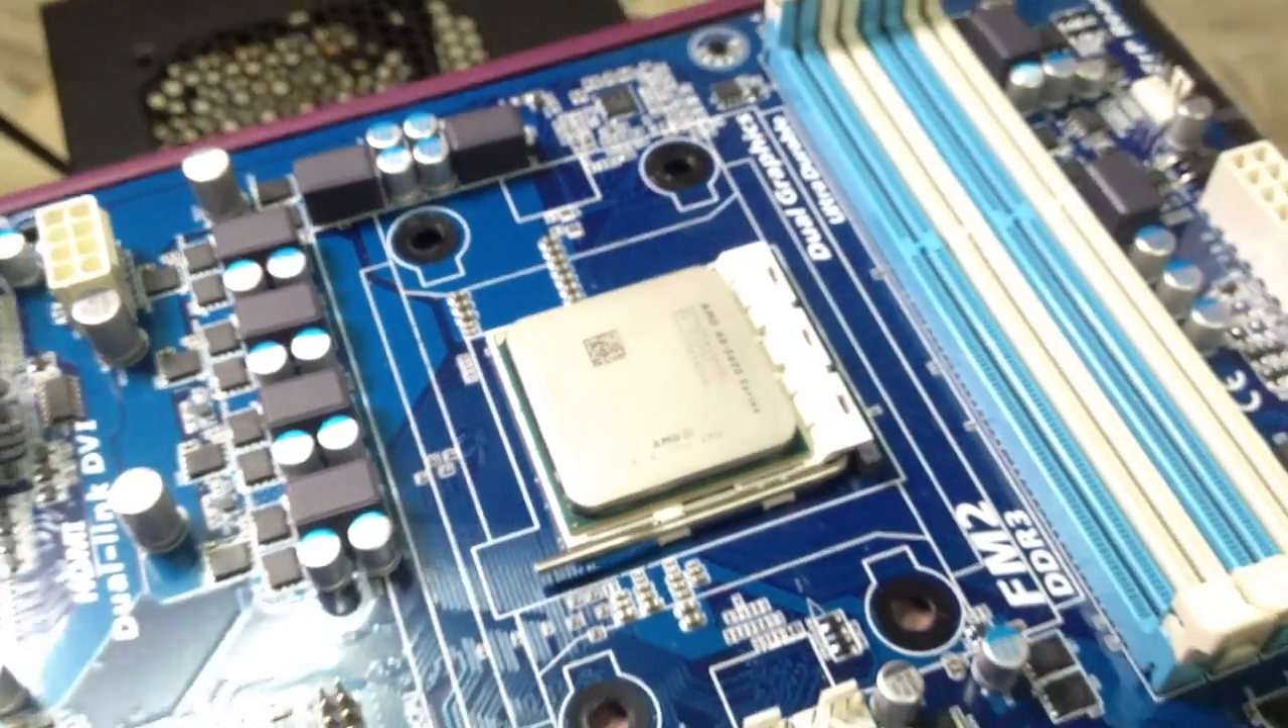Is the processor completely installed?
Yes.